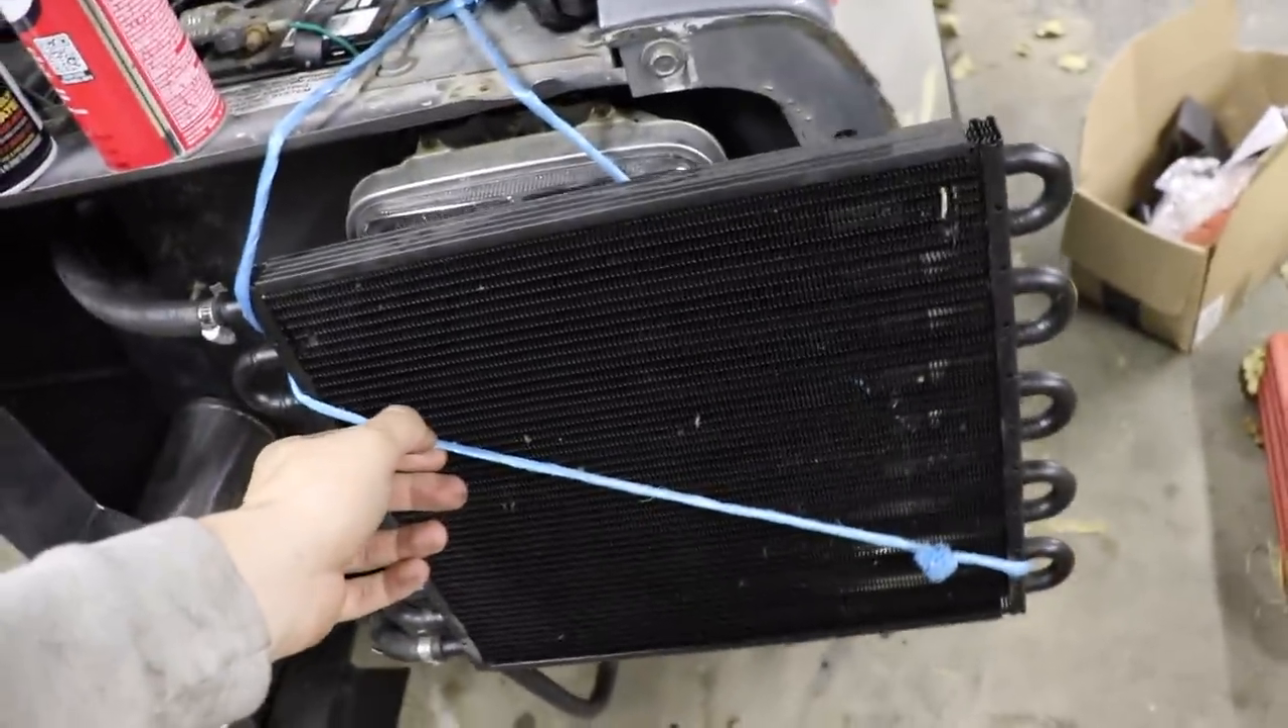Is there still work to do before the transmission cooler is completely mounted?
Yes.